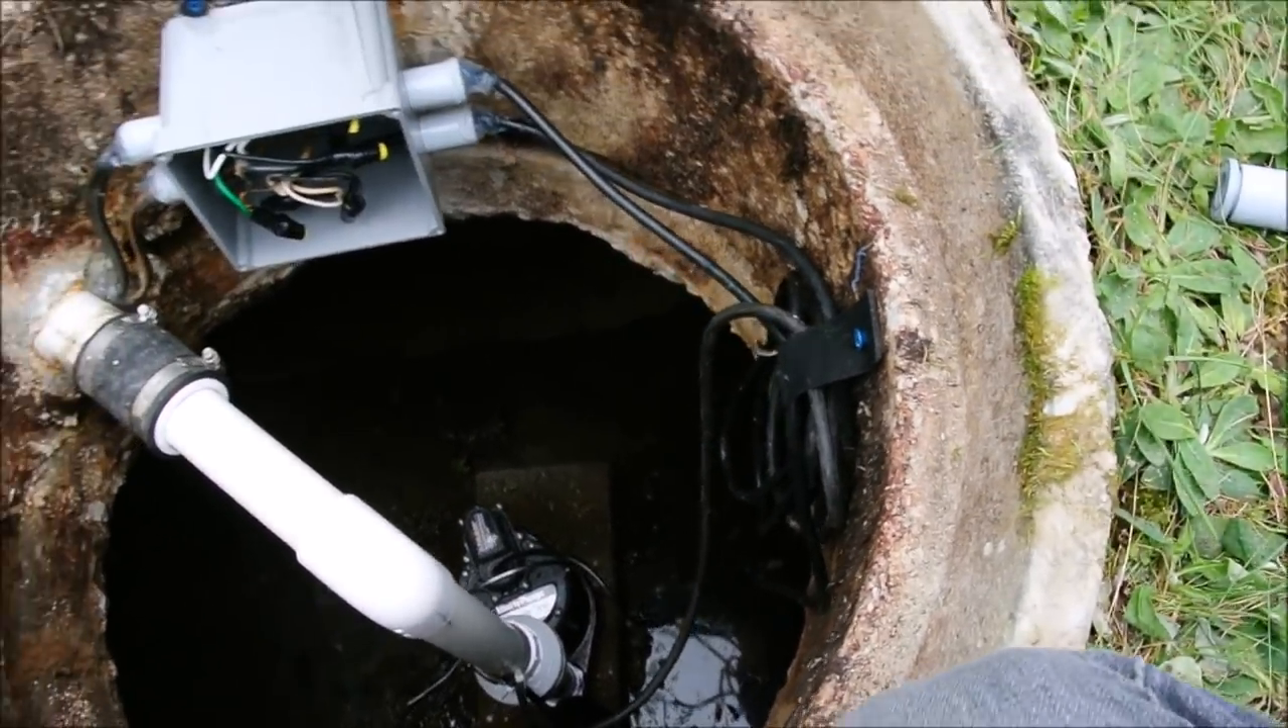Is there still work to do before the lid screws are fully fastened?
Yes.